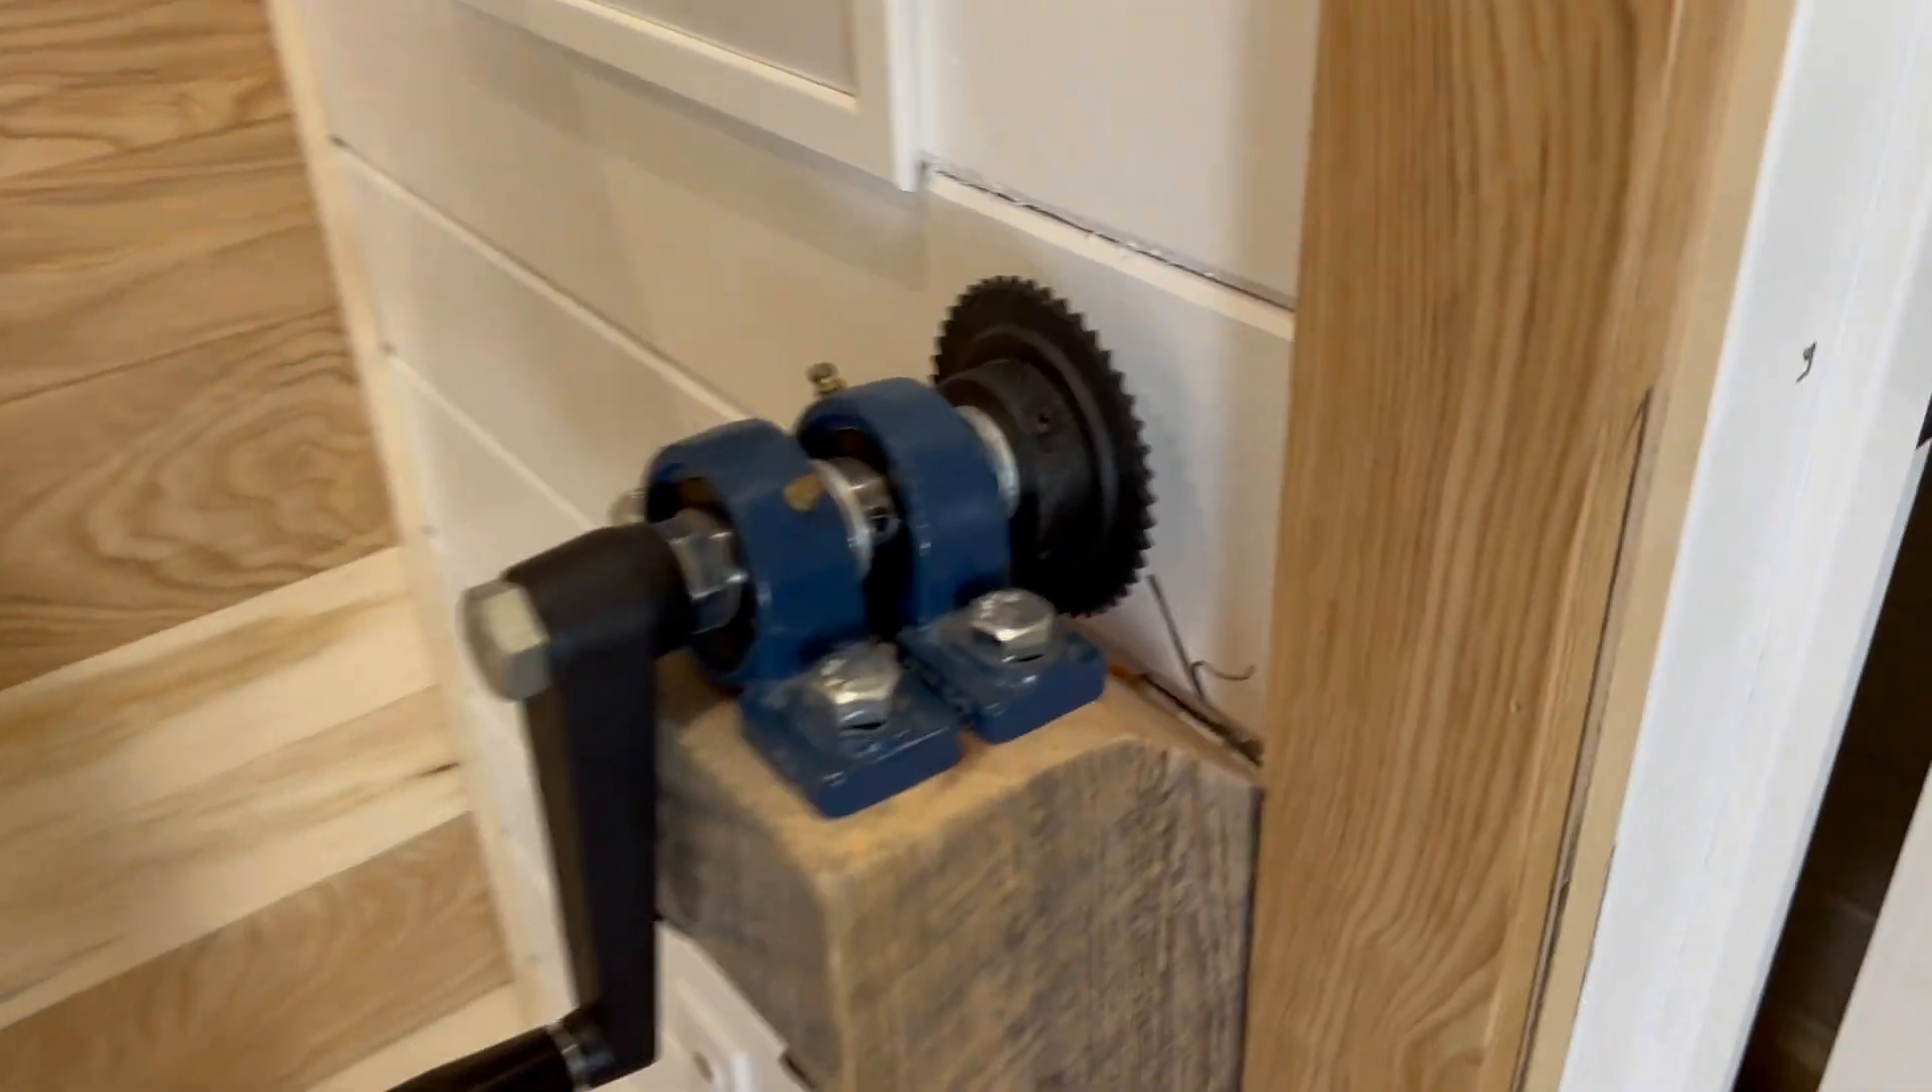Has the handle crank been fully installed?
Yes.